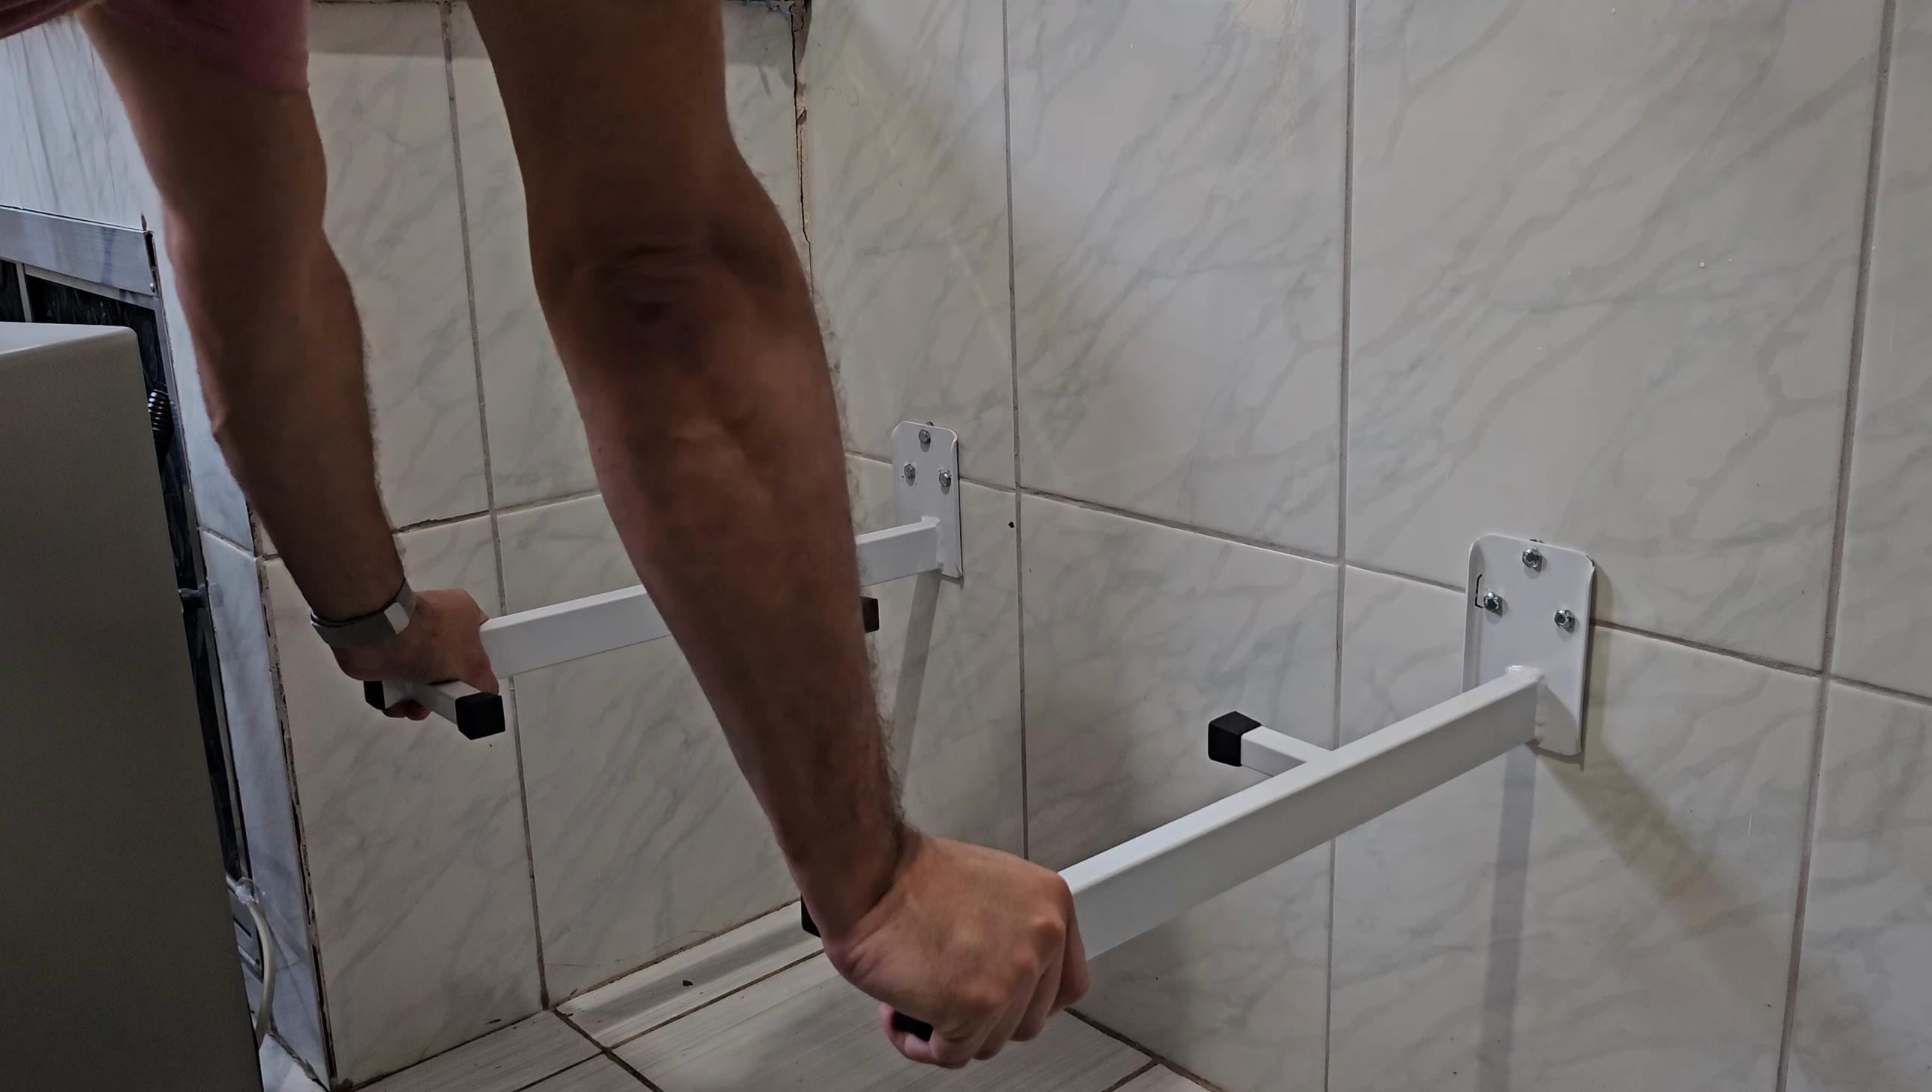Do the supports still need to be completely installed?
No.